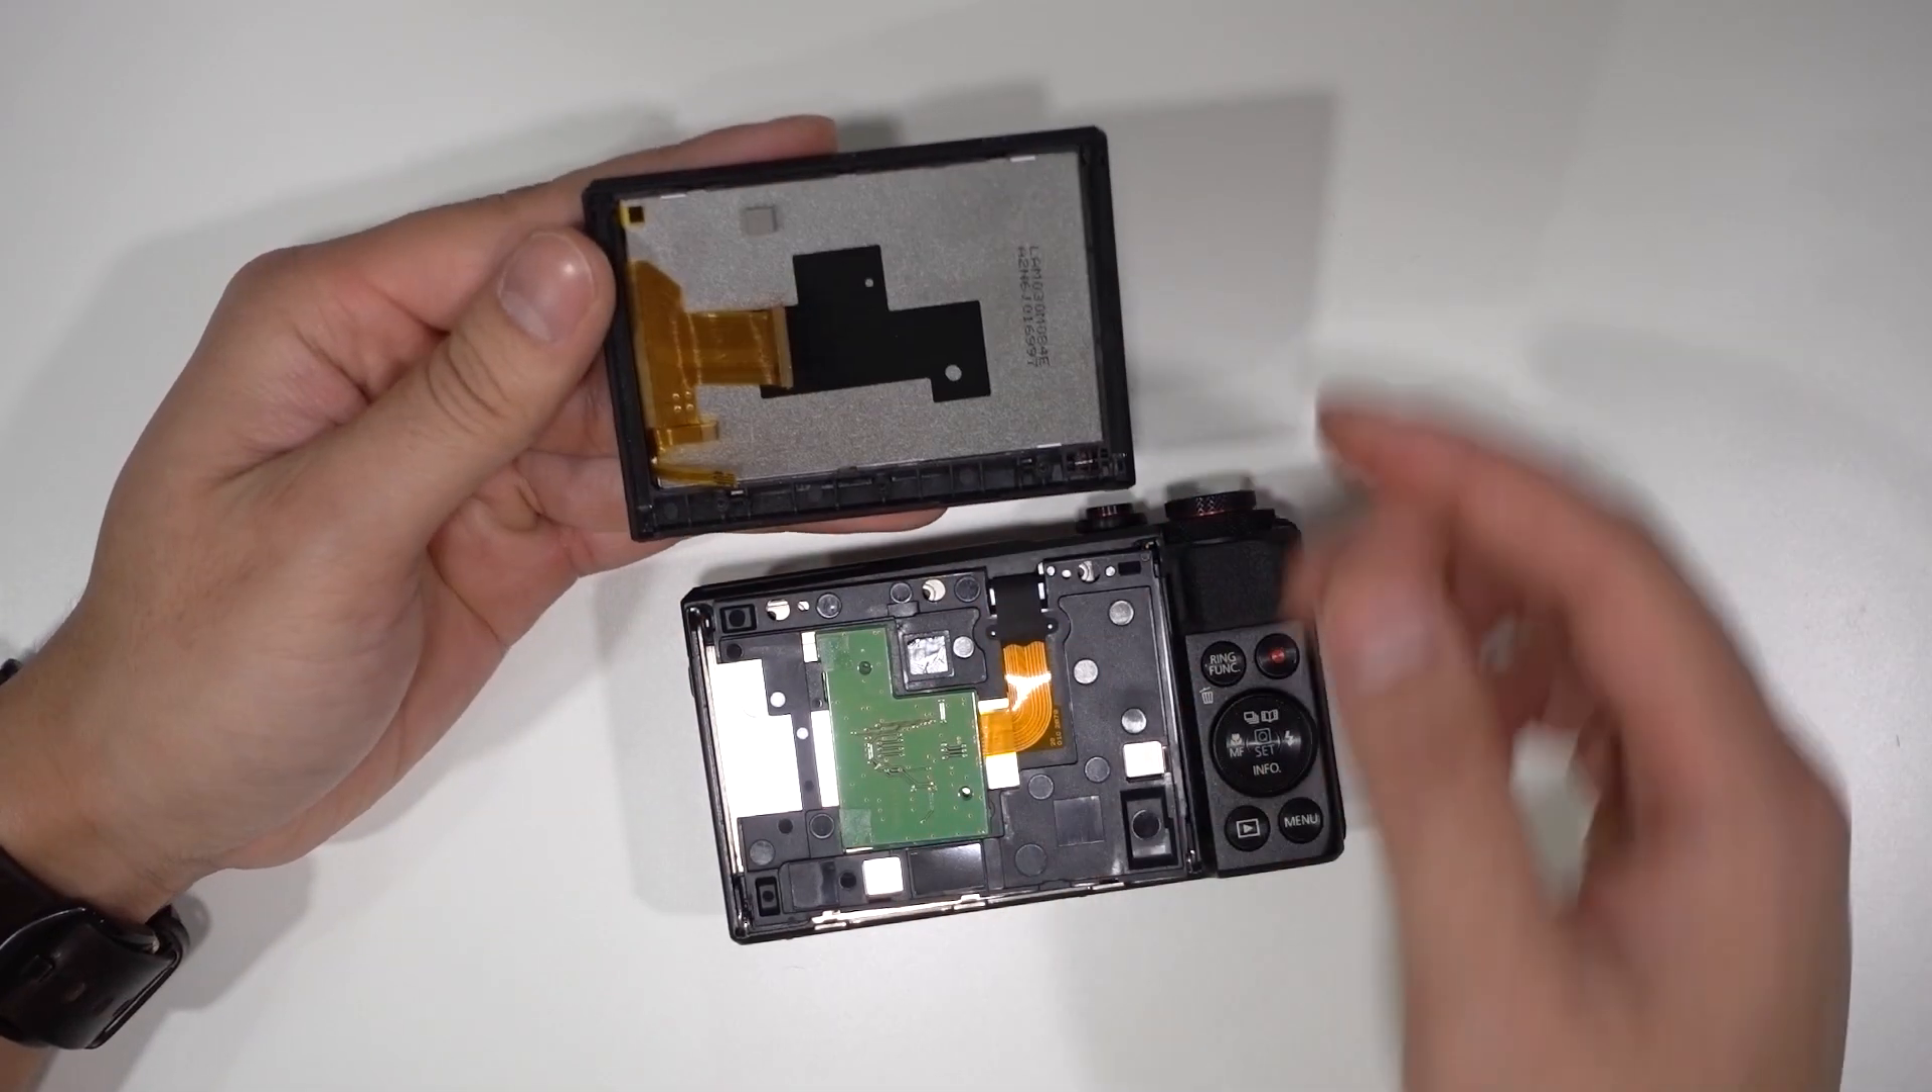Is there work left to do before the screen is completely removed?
No.